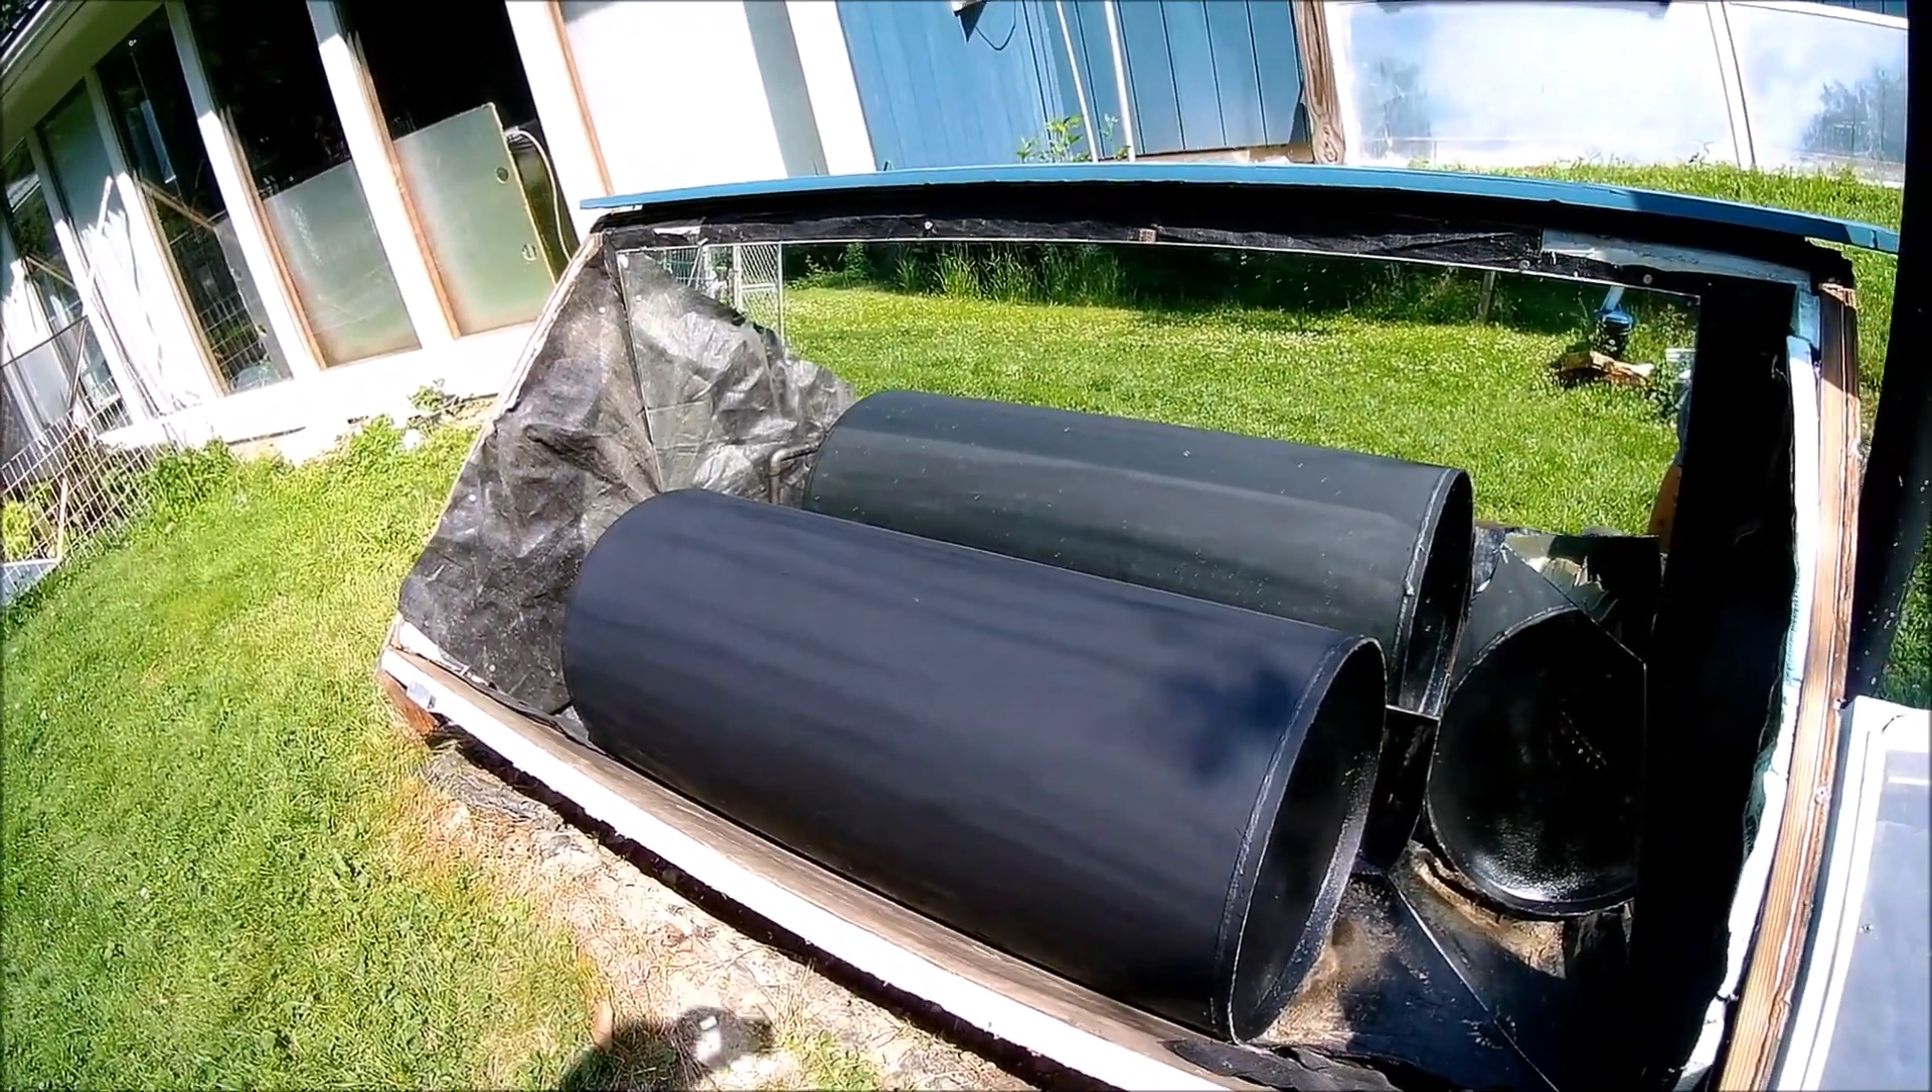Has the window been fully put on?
No.